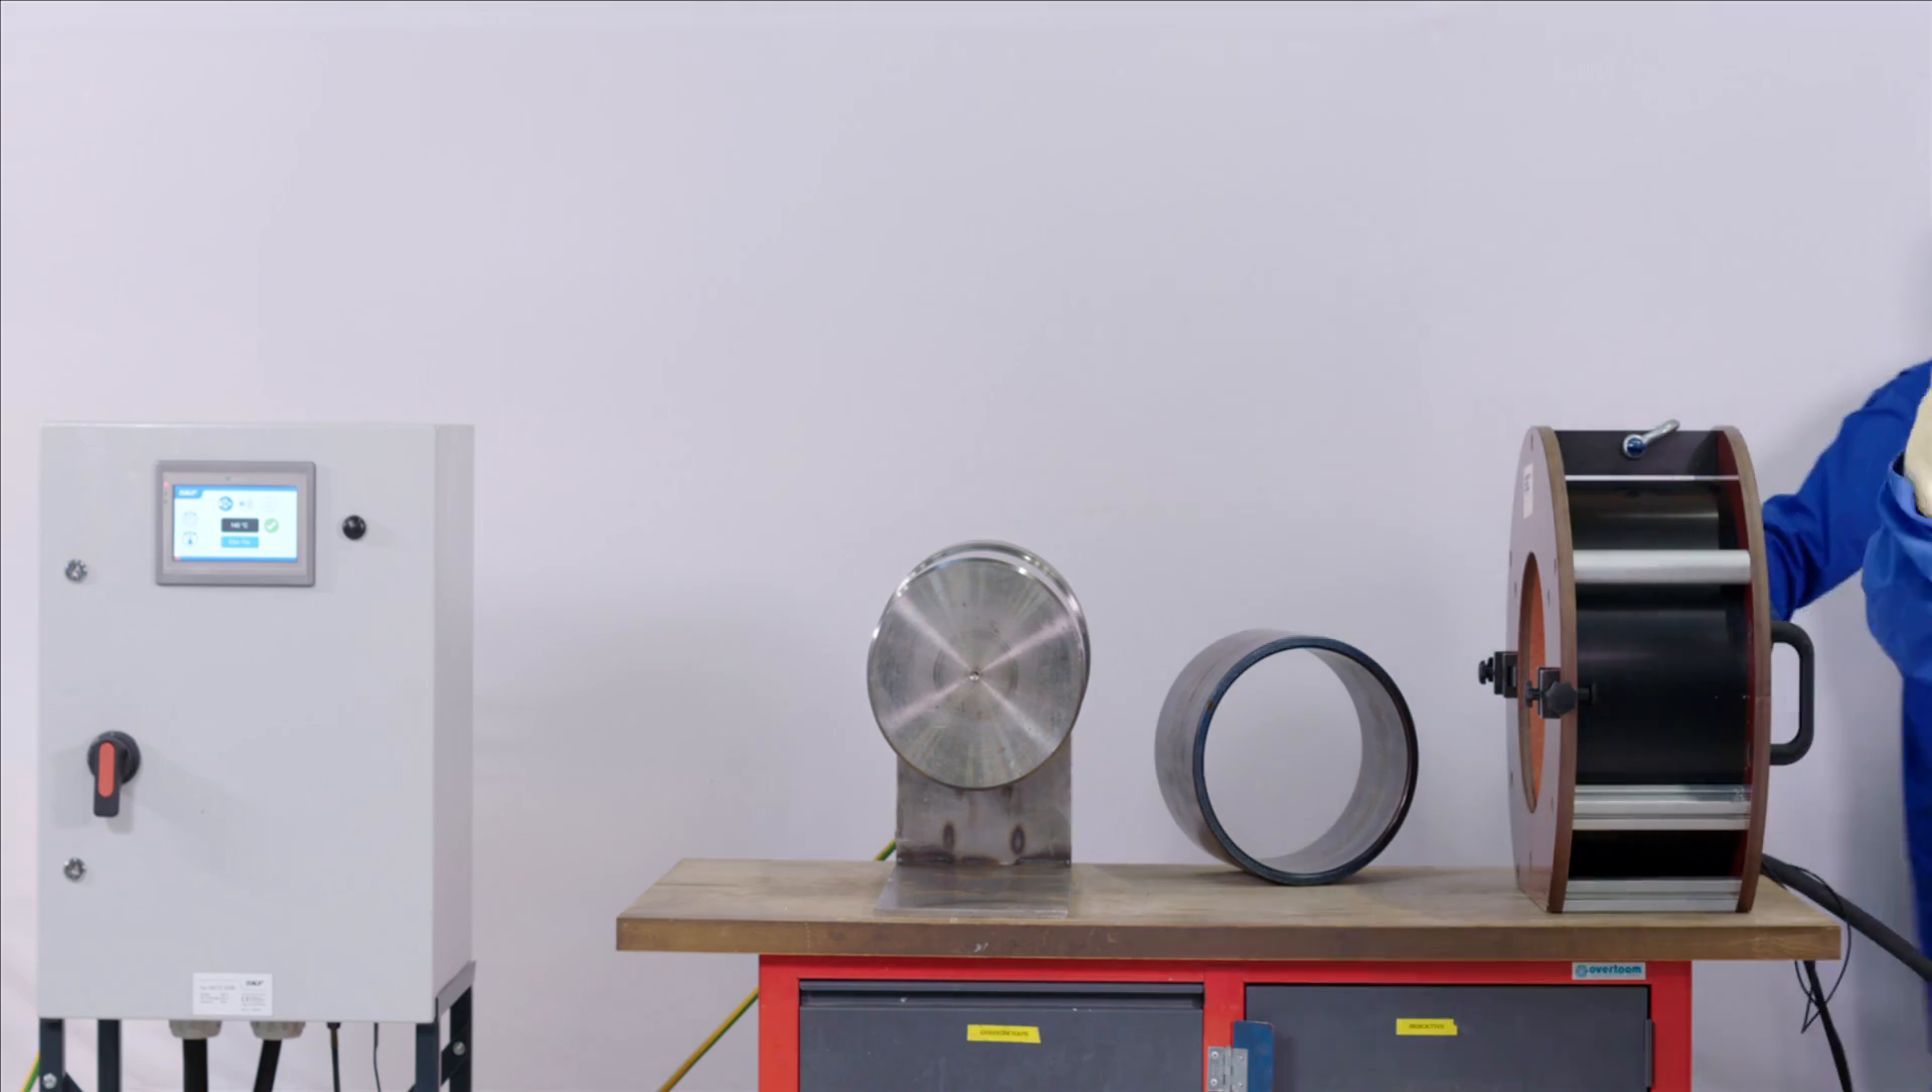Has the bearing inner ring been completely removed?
Yes.